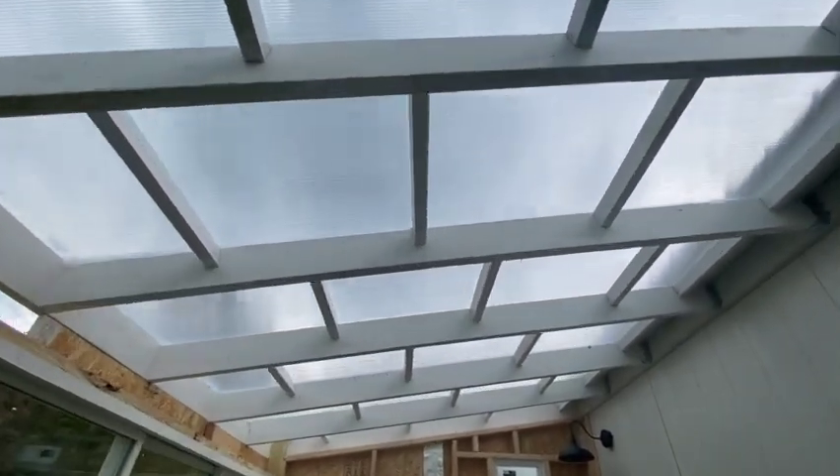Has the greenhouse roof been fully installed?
Yes.